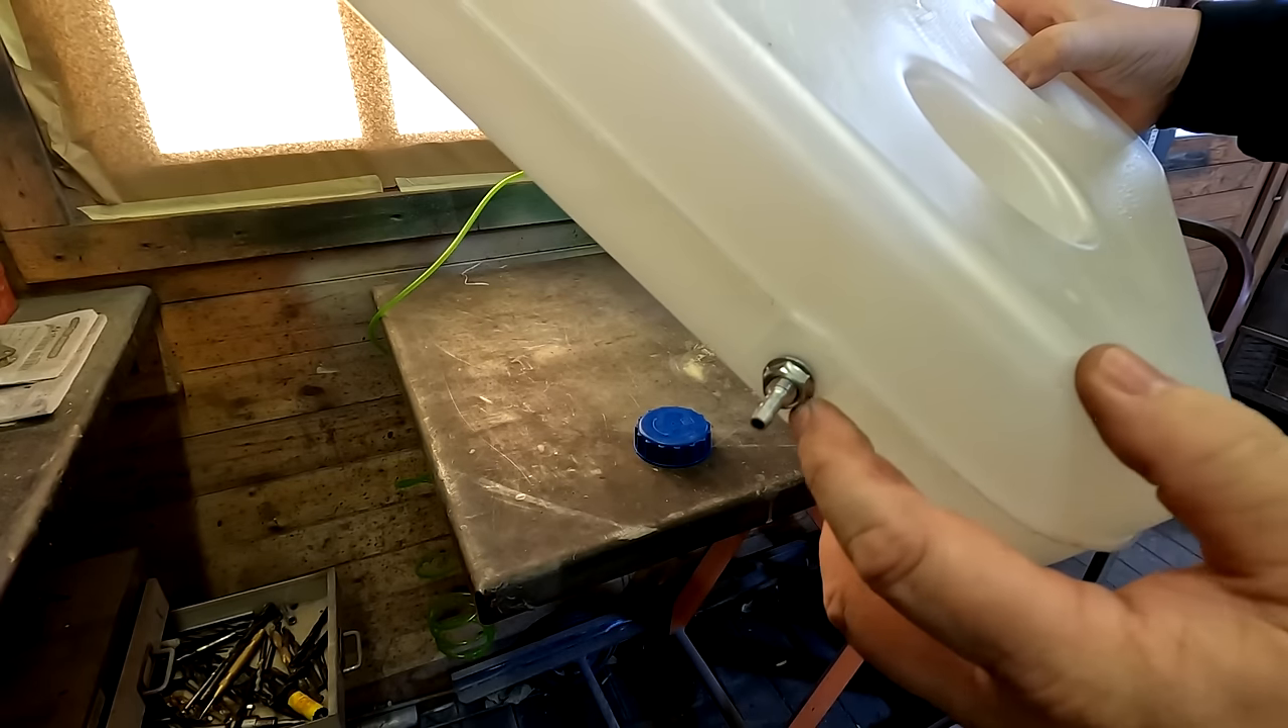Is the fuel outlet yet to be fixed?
No.